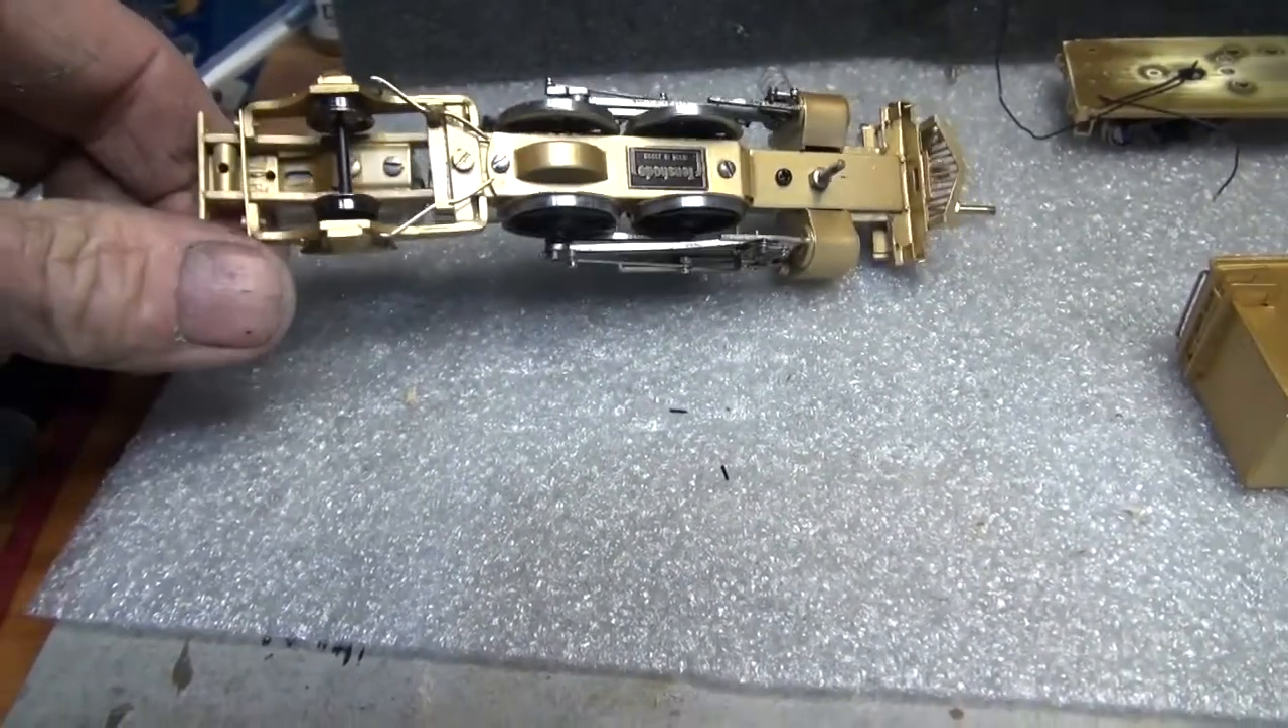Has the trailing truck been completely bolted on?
Yes.